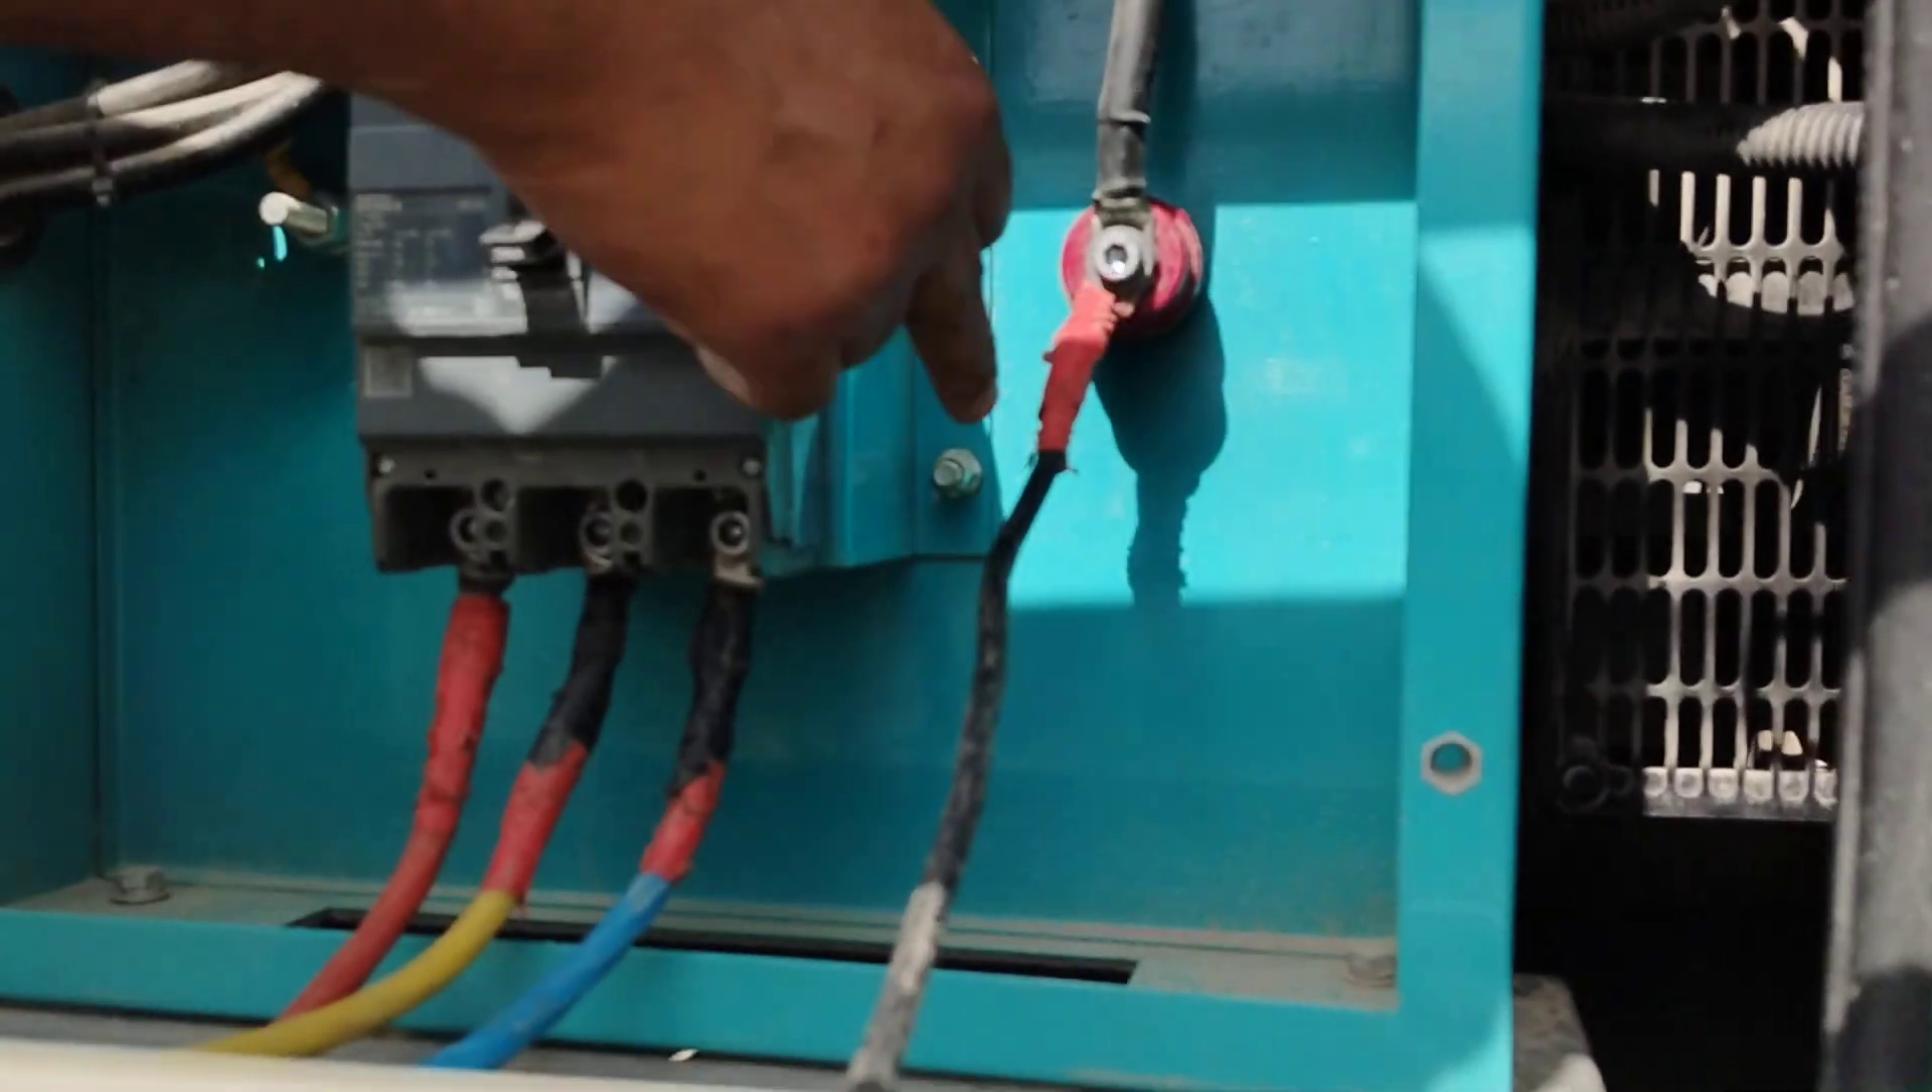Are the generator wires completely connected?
Yes.